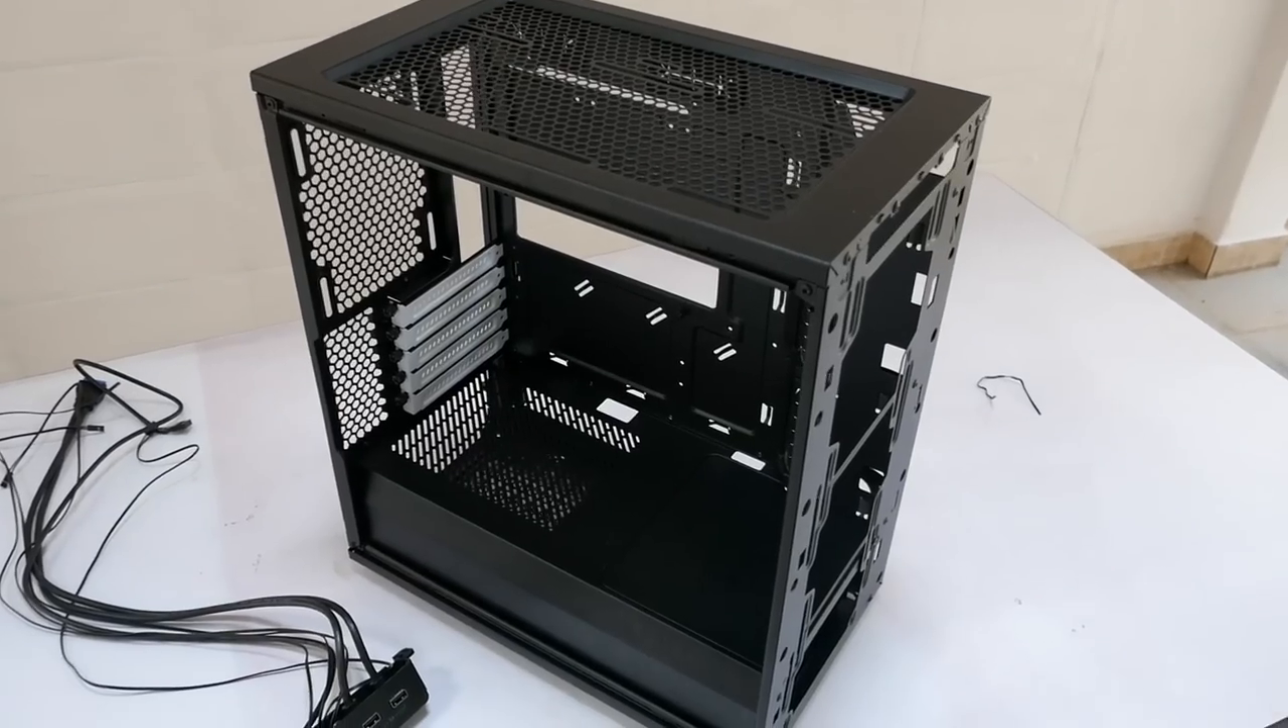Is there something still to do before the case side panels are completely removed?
No.